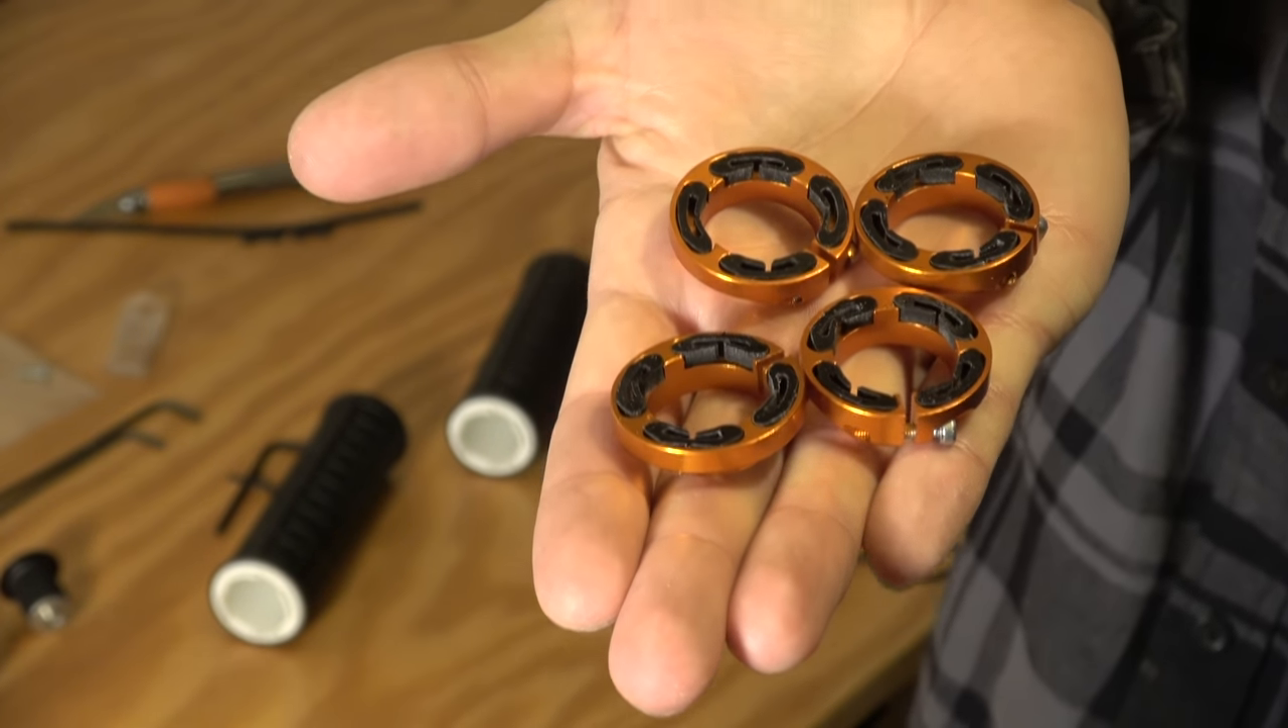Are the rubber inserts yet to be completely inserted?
No.